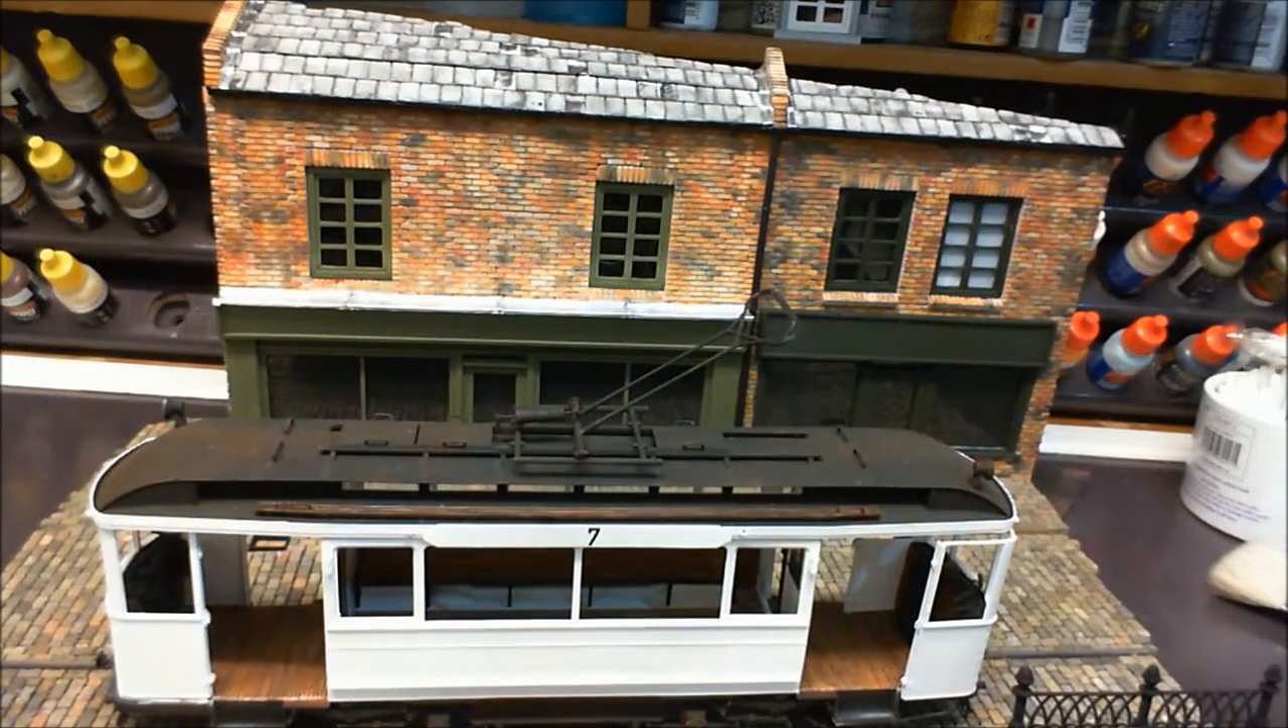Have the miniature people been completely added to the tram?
No.